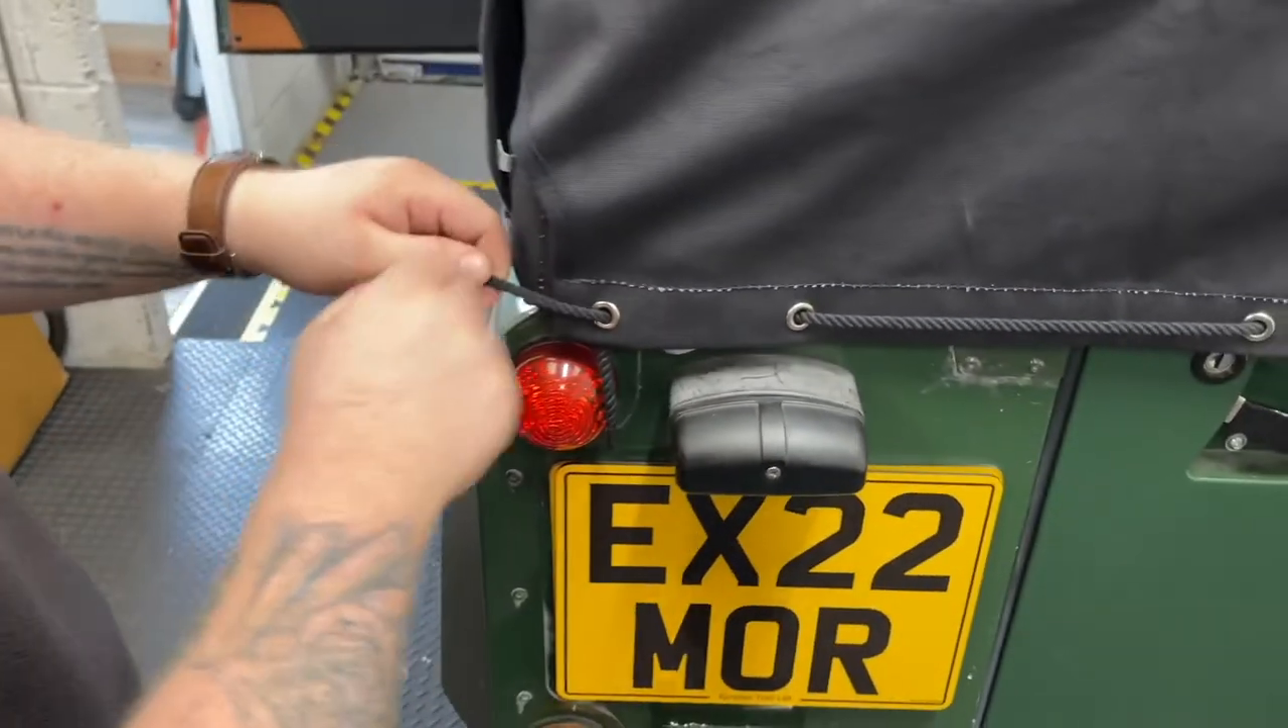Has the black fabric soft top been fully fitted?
No.